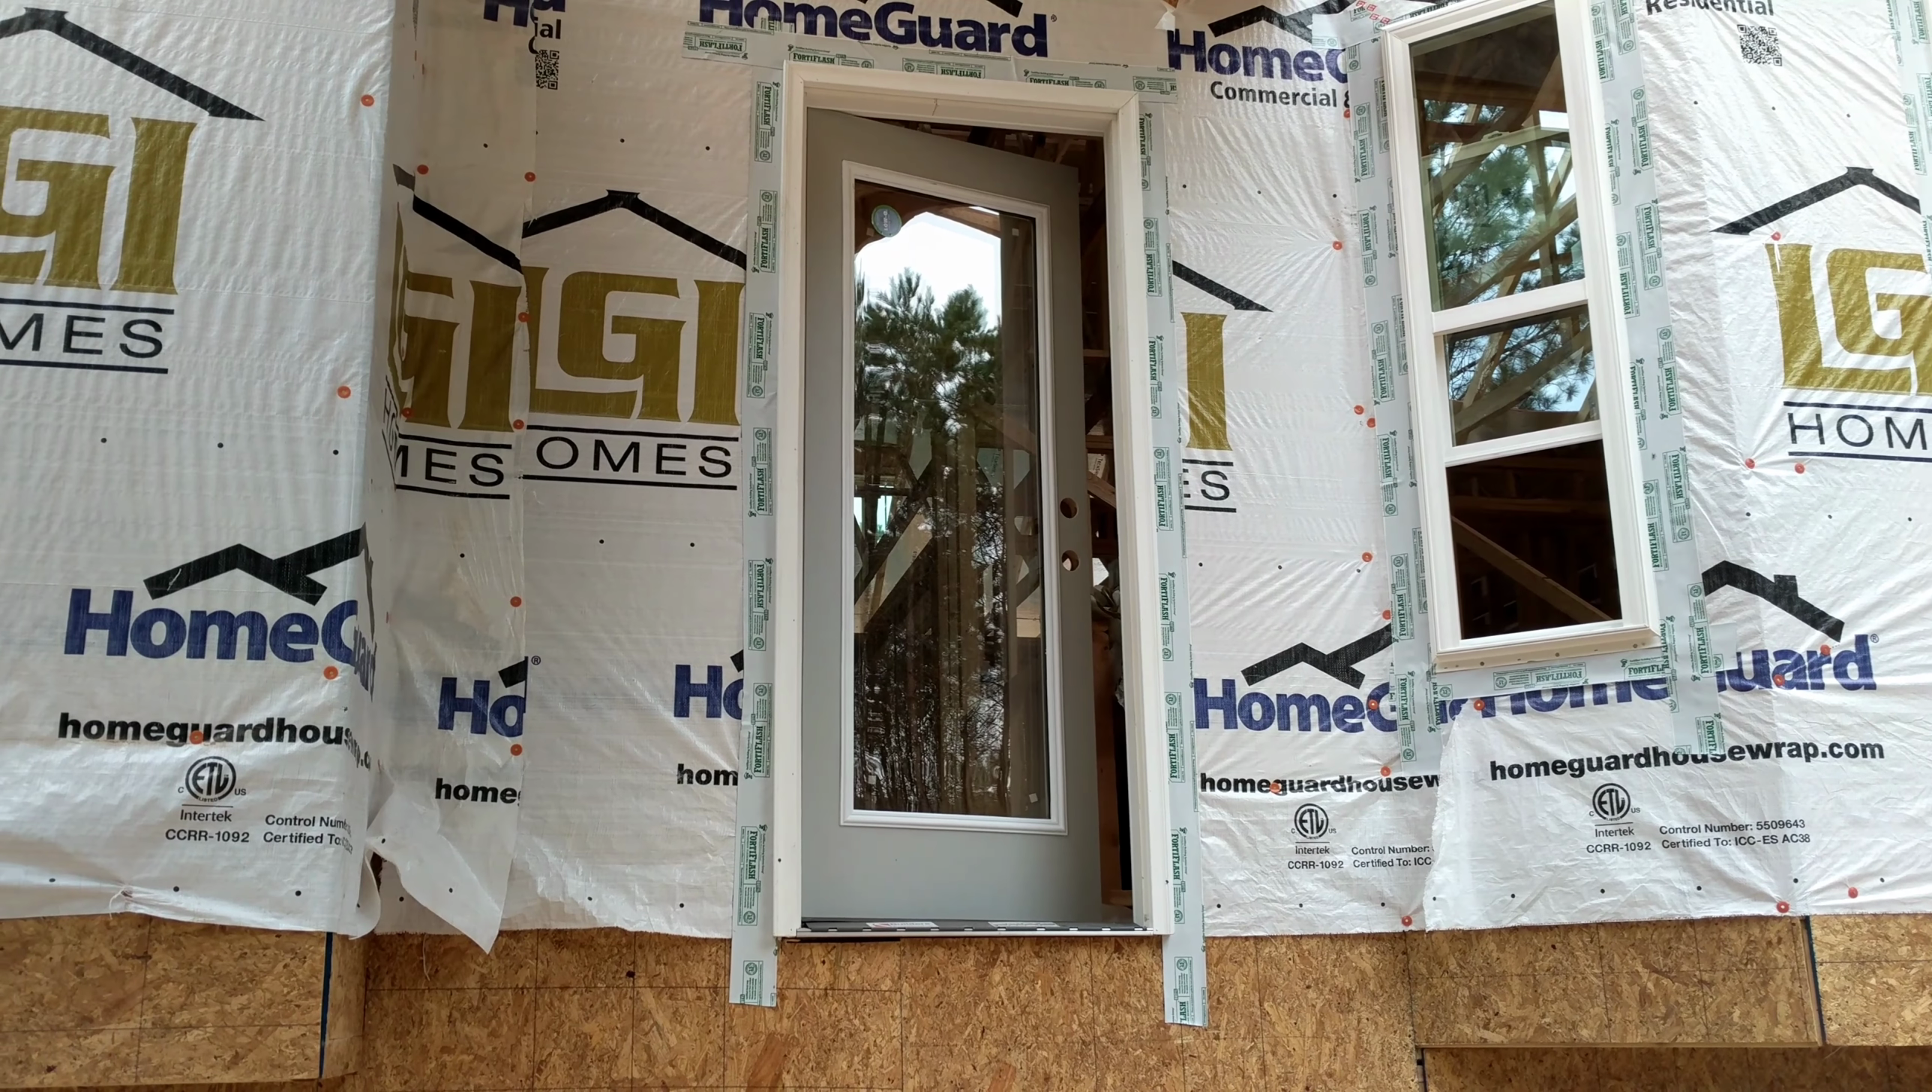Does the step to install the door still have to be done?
No.